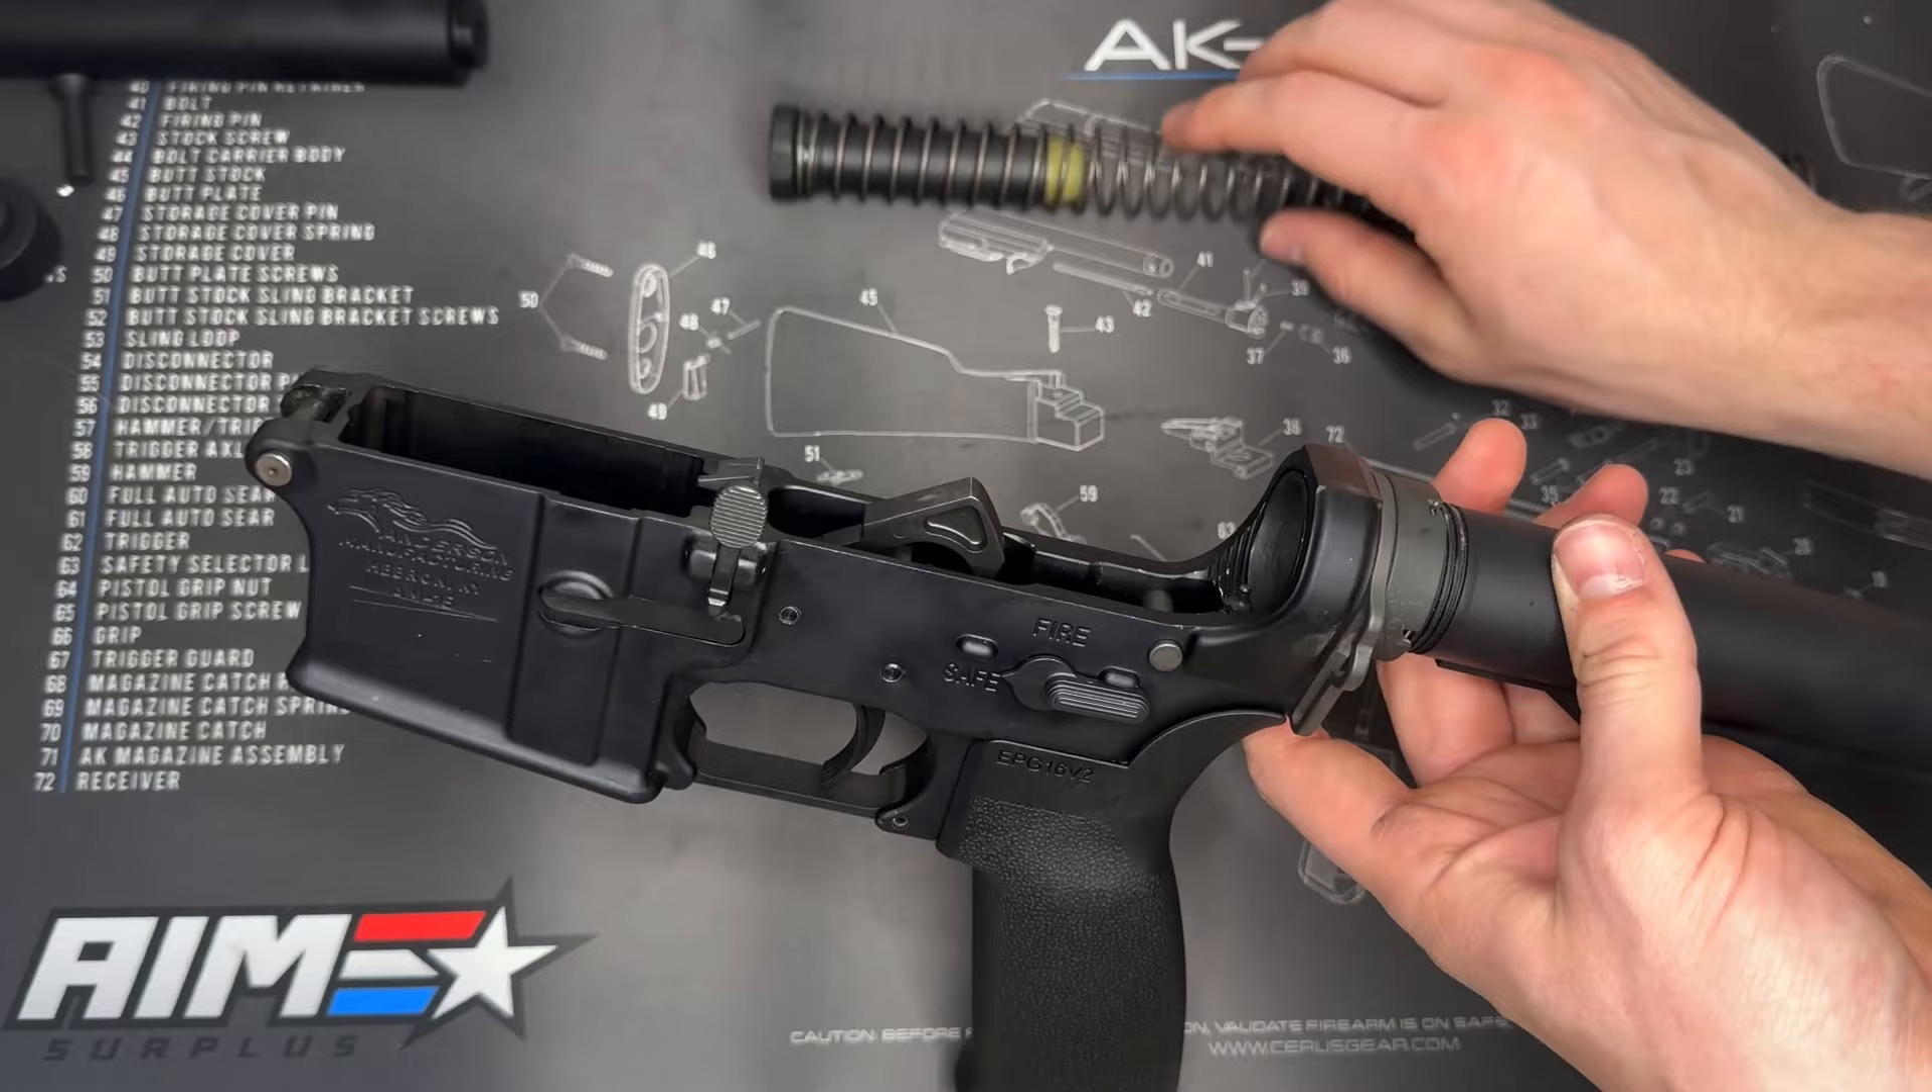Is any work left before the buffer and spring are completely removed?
No.